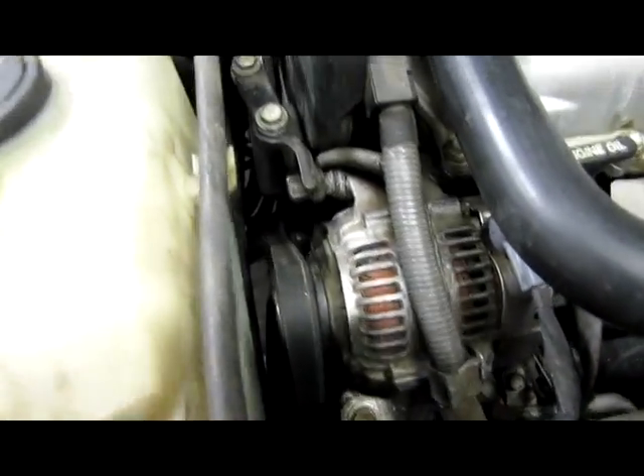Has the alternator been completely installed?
Yes.